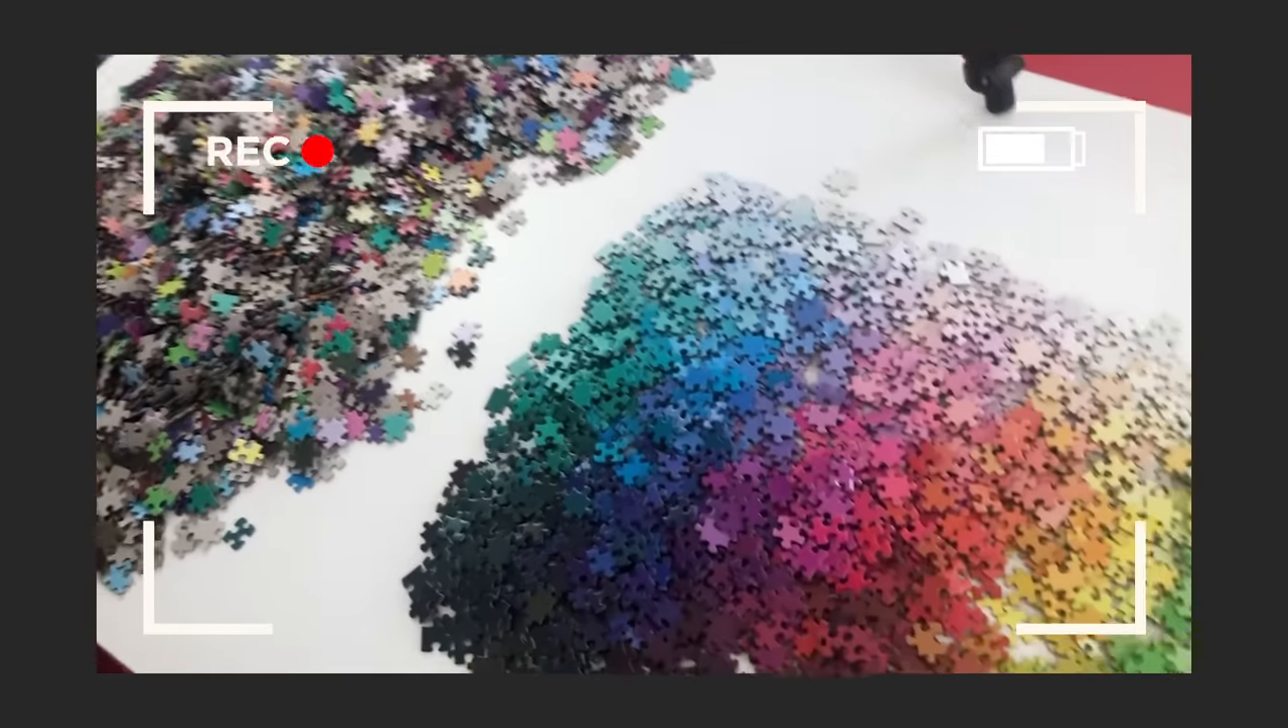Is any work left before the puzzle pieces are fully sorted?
Yes.